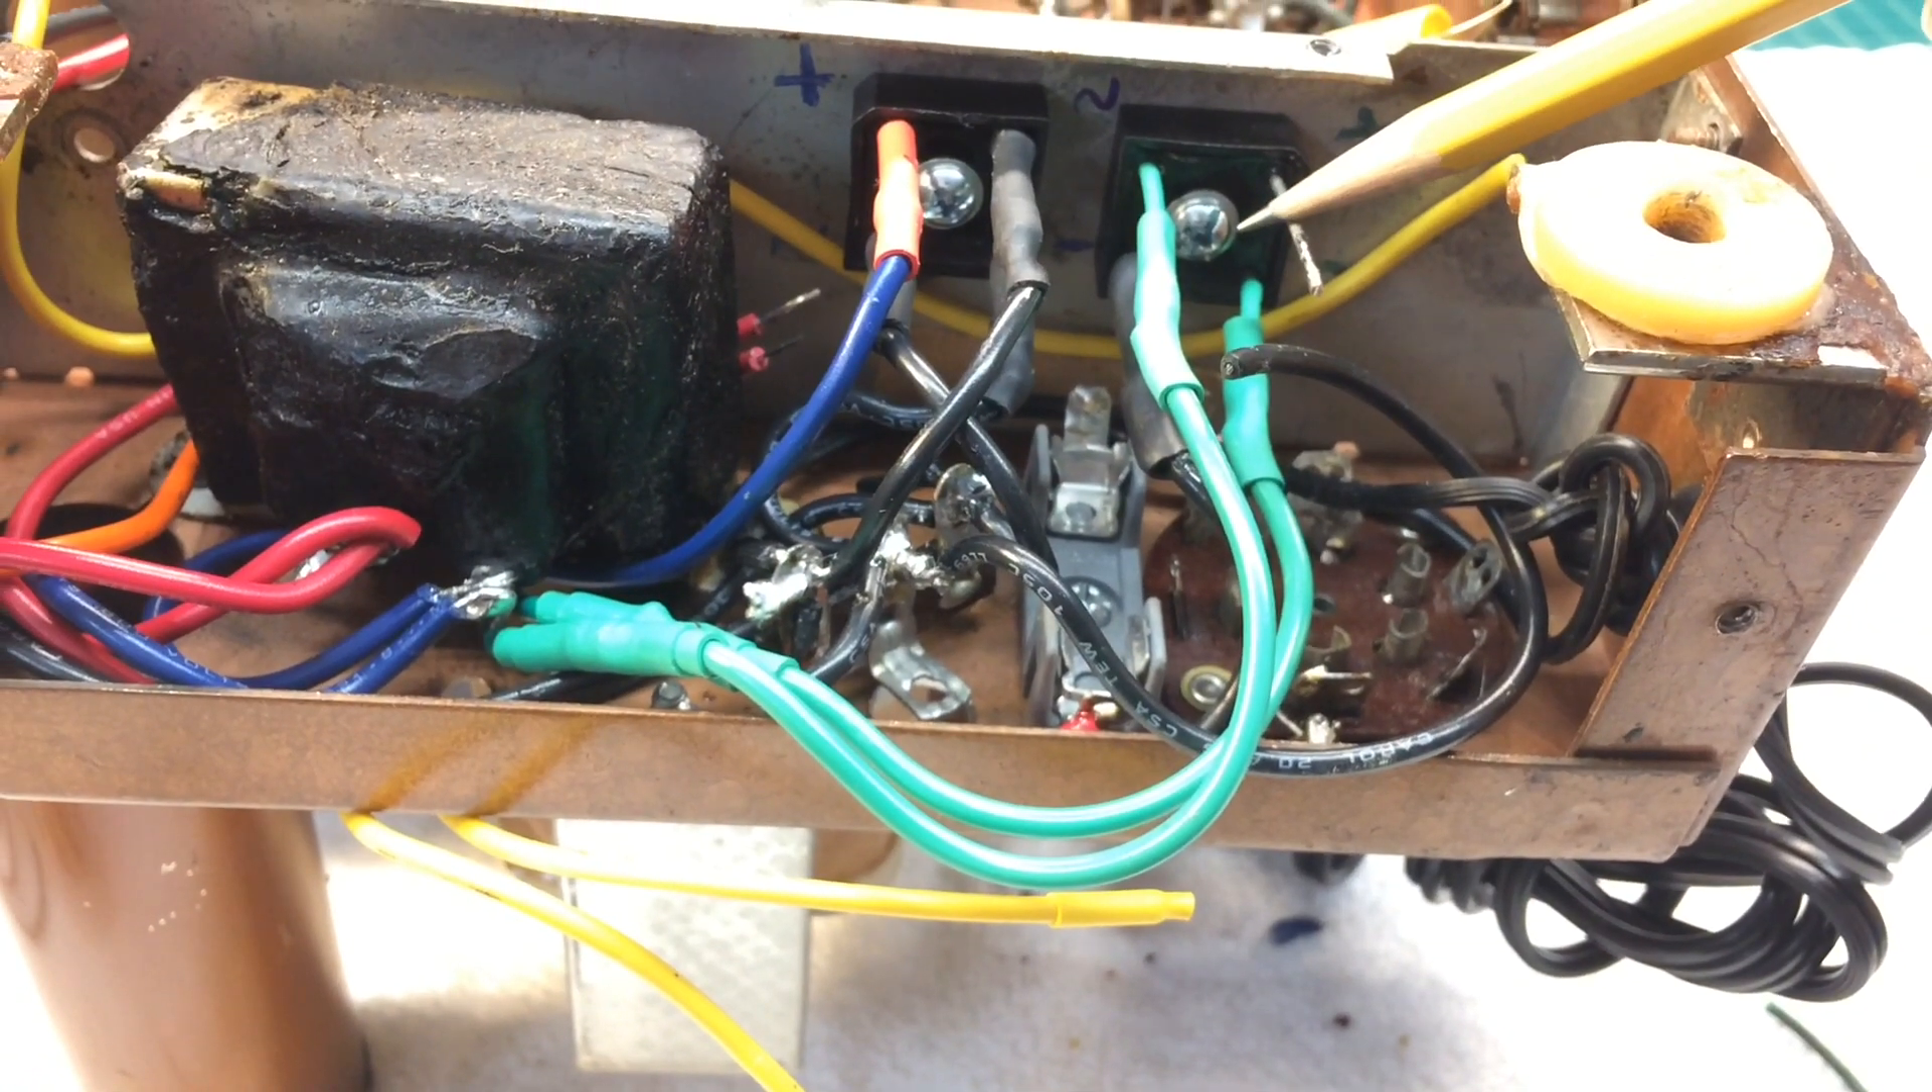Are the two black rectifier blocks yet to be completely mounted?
No.